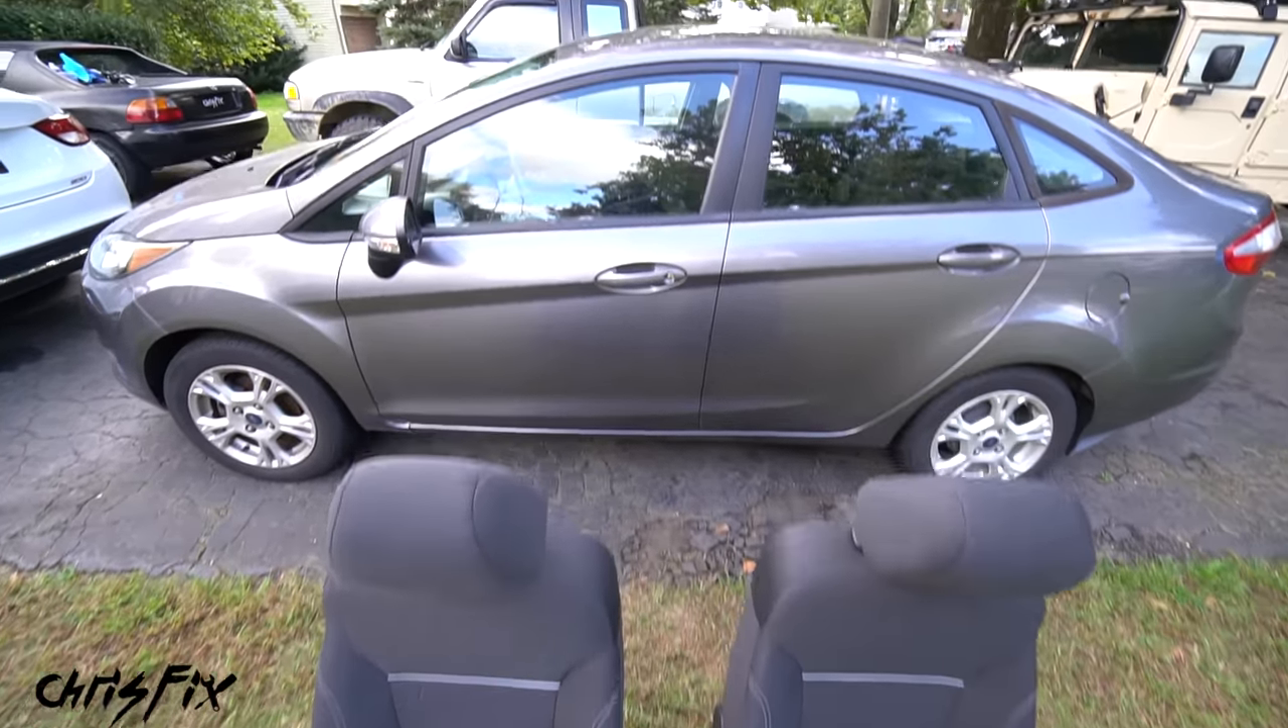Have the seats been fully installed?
No.